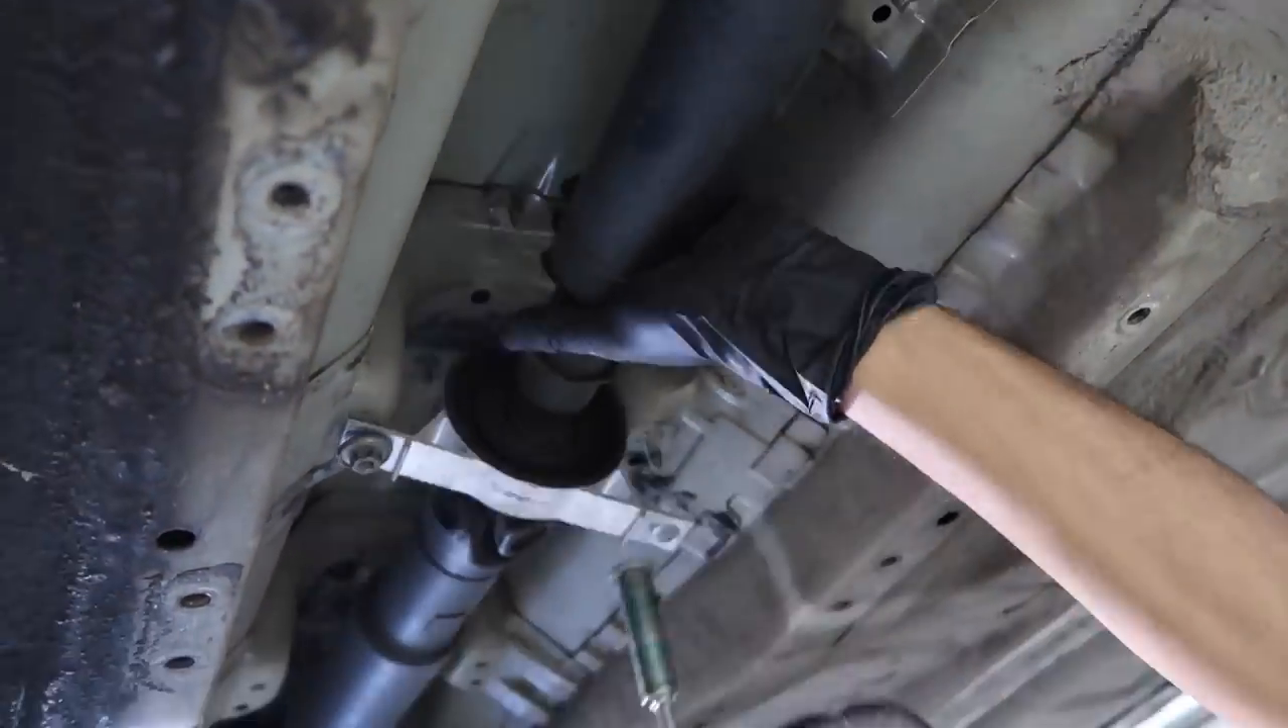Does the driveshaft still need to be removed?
Yes.